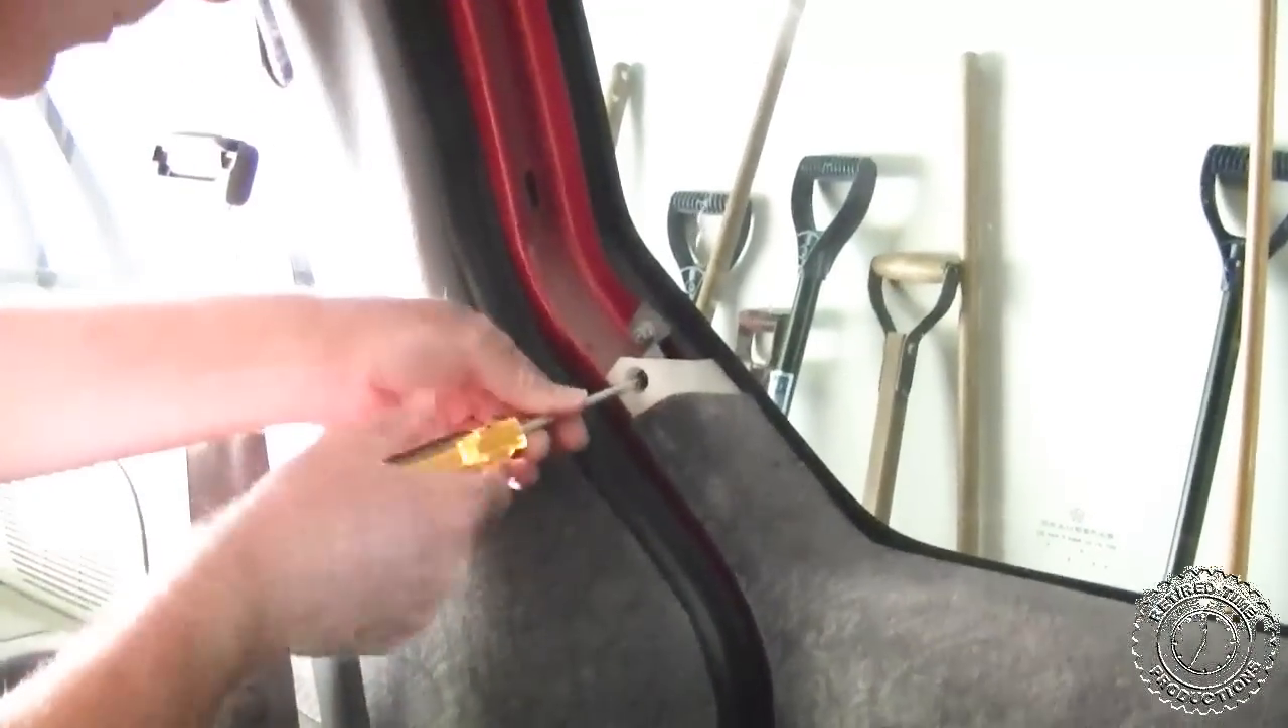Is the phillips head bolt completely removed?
No.